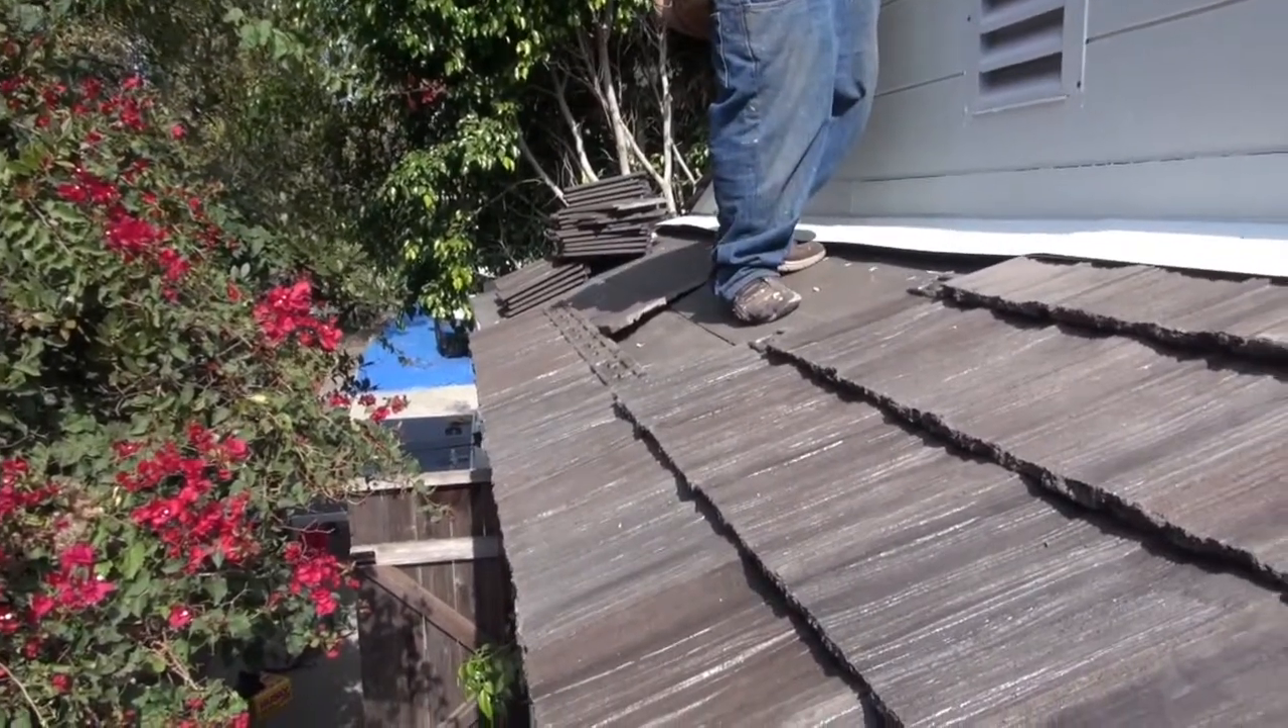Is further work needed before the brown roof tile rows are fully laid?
Yes.